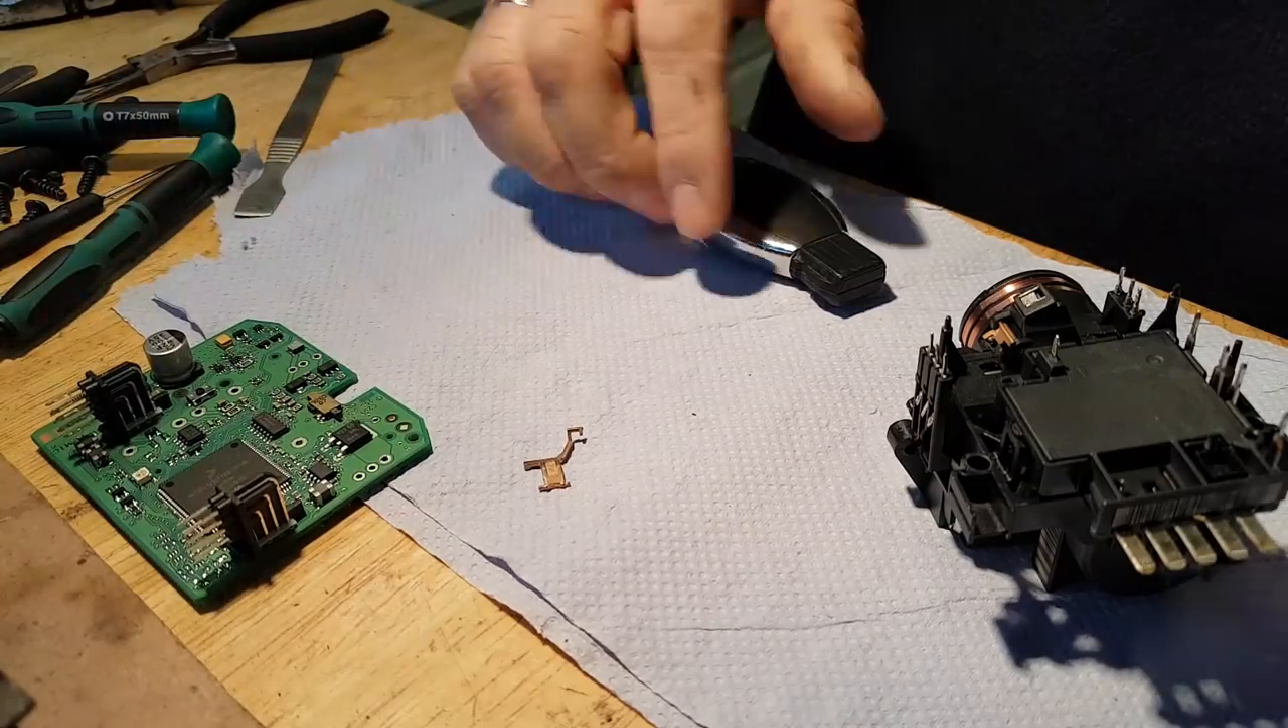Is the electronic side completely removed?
Yes.